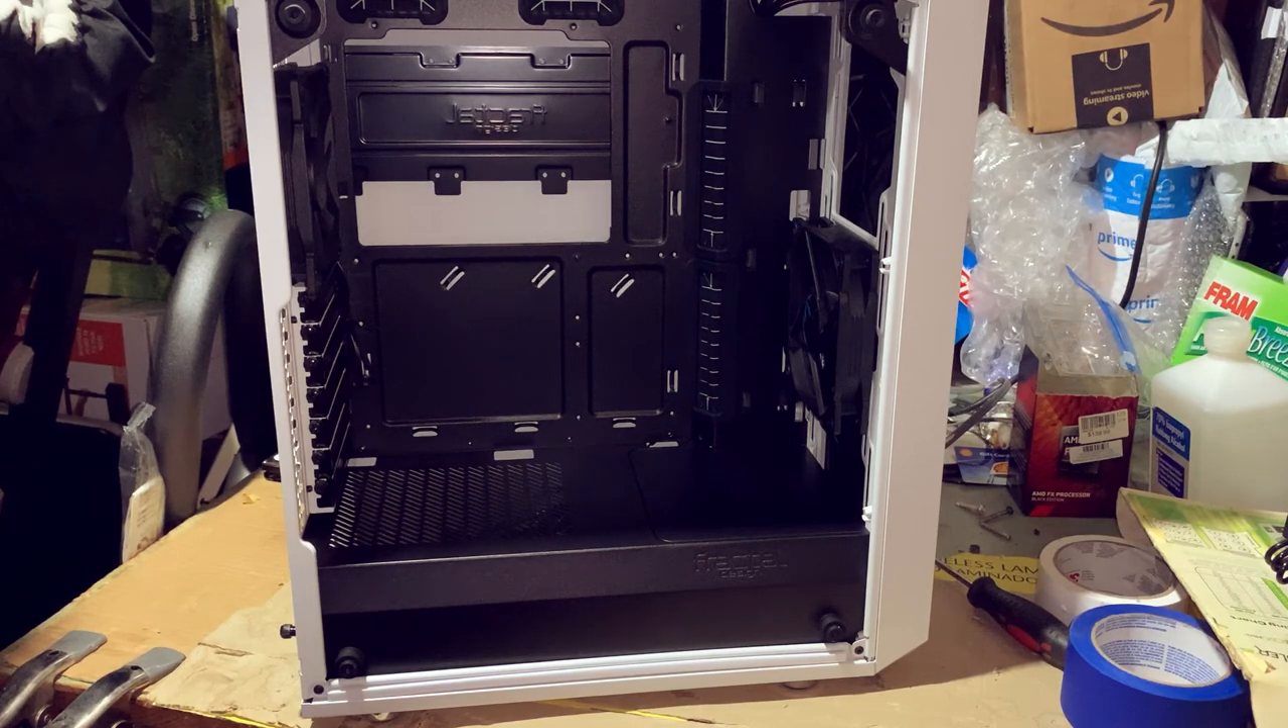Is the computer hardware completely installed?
No.